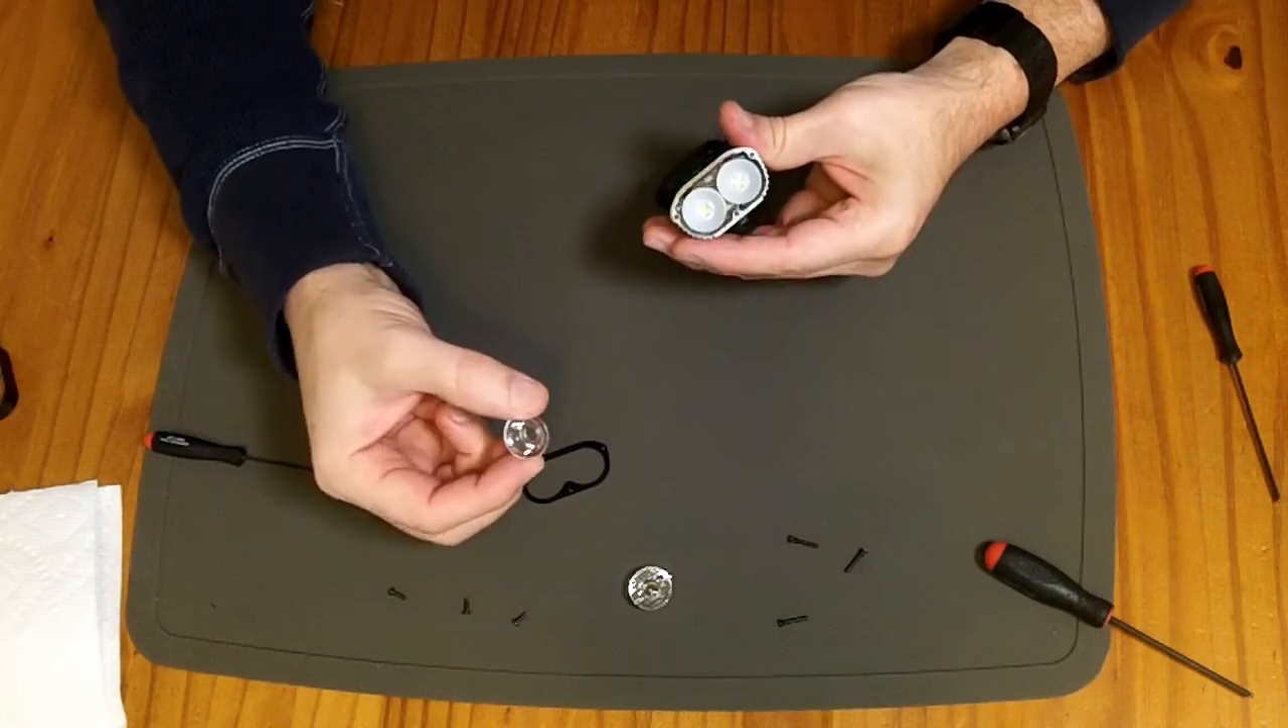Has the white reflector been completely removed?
No.